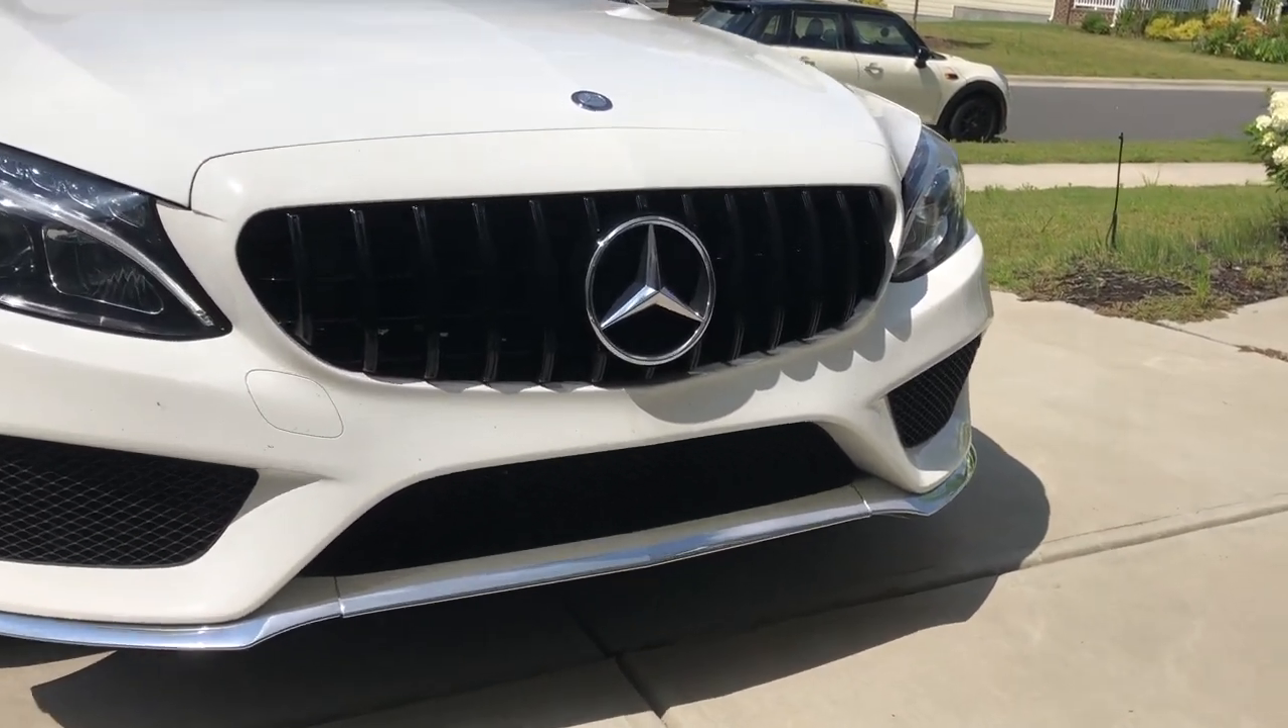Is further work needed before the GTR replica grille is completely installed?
No.